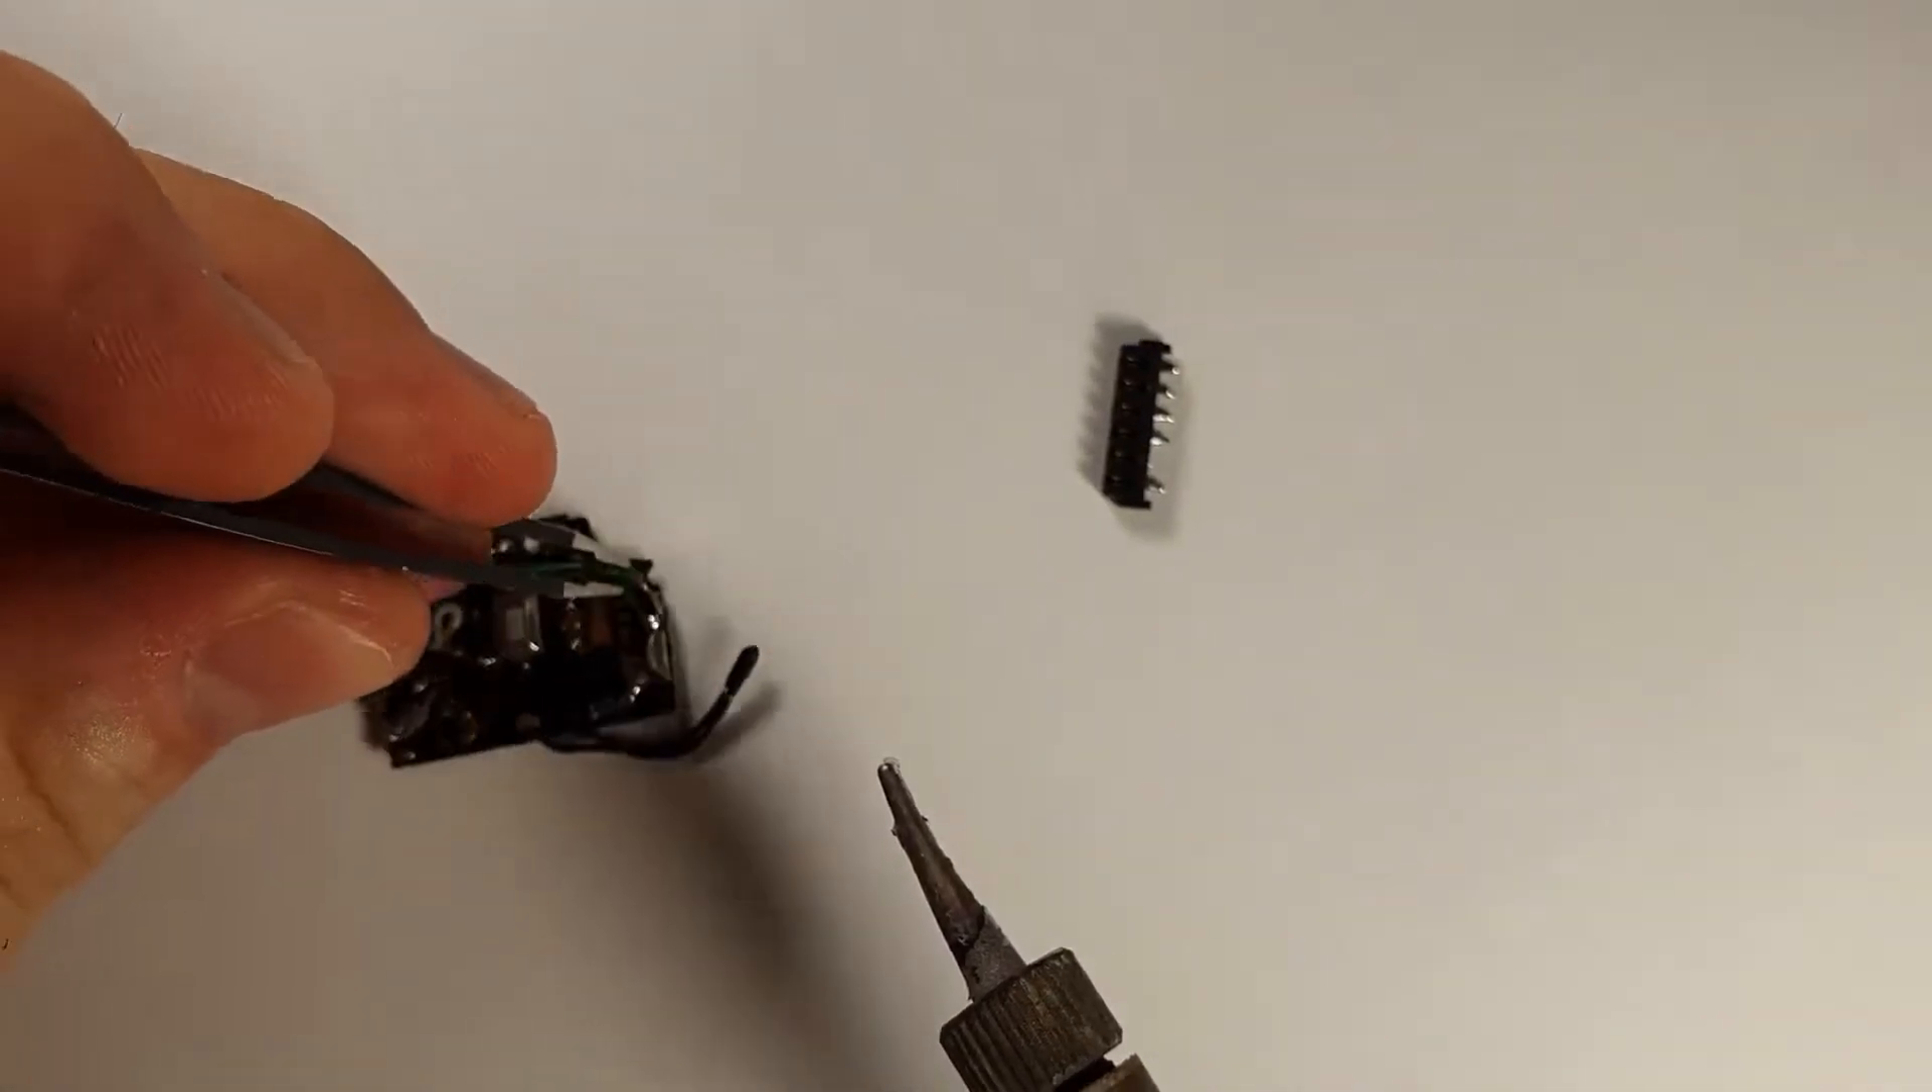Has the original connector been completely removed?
Yes.